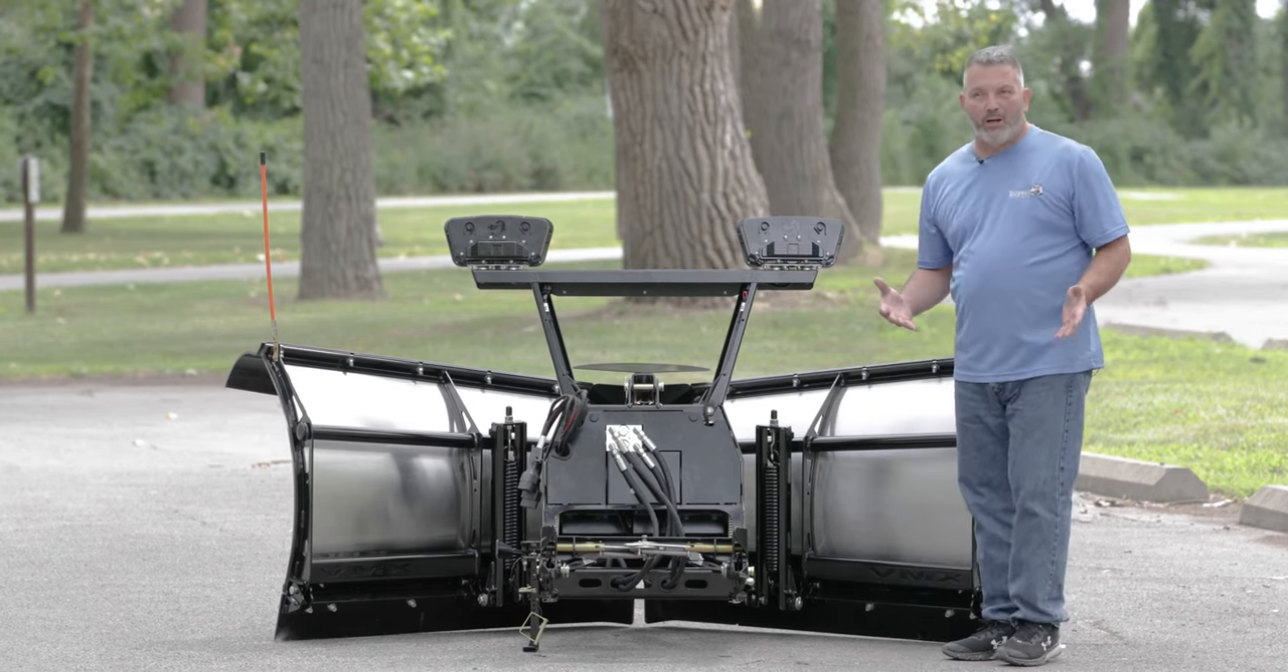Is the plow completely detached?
Yes.